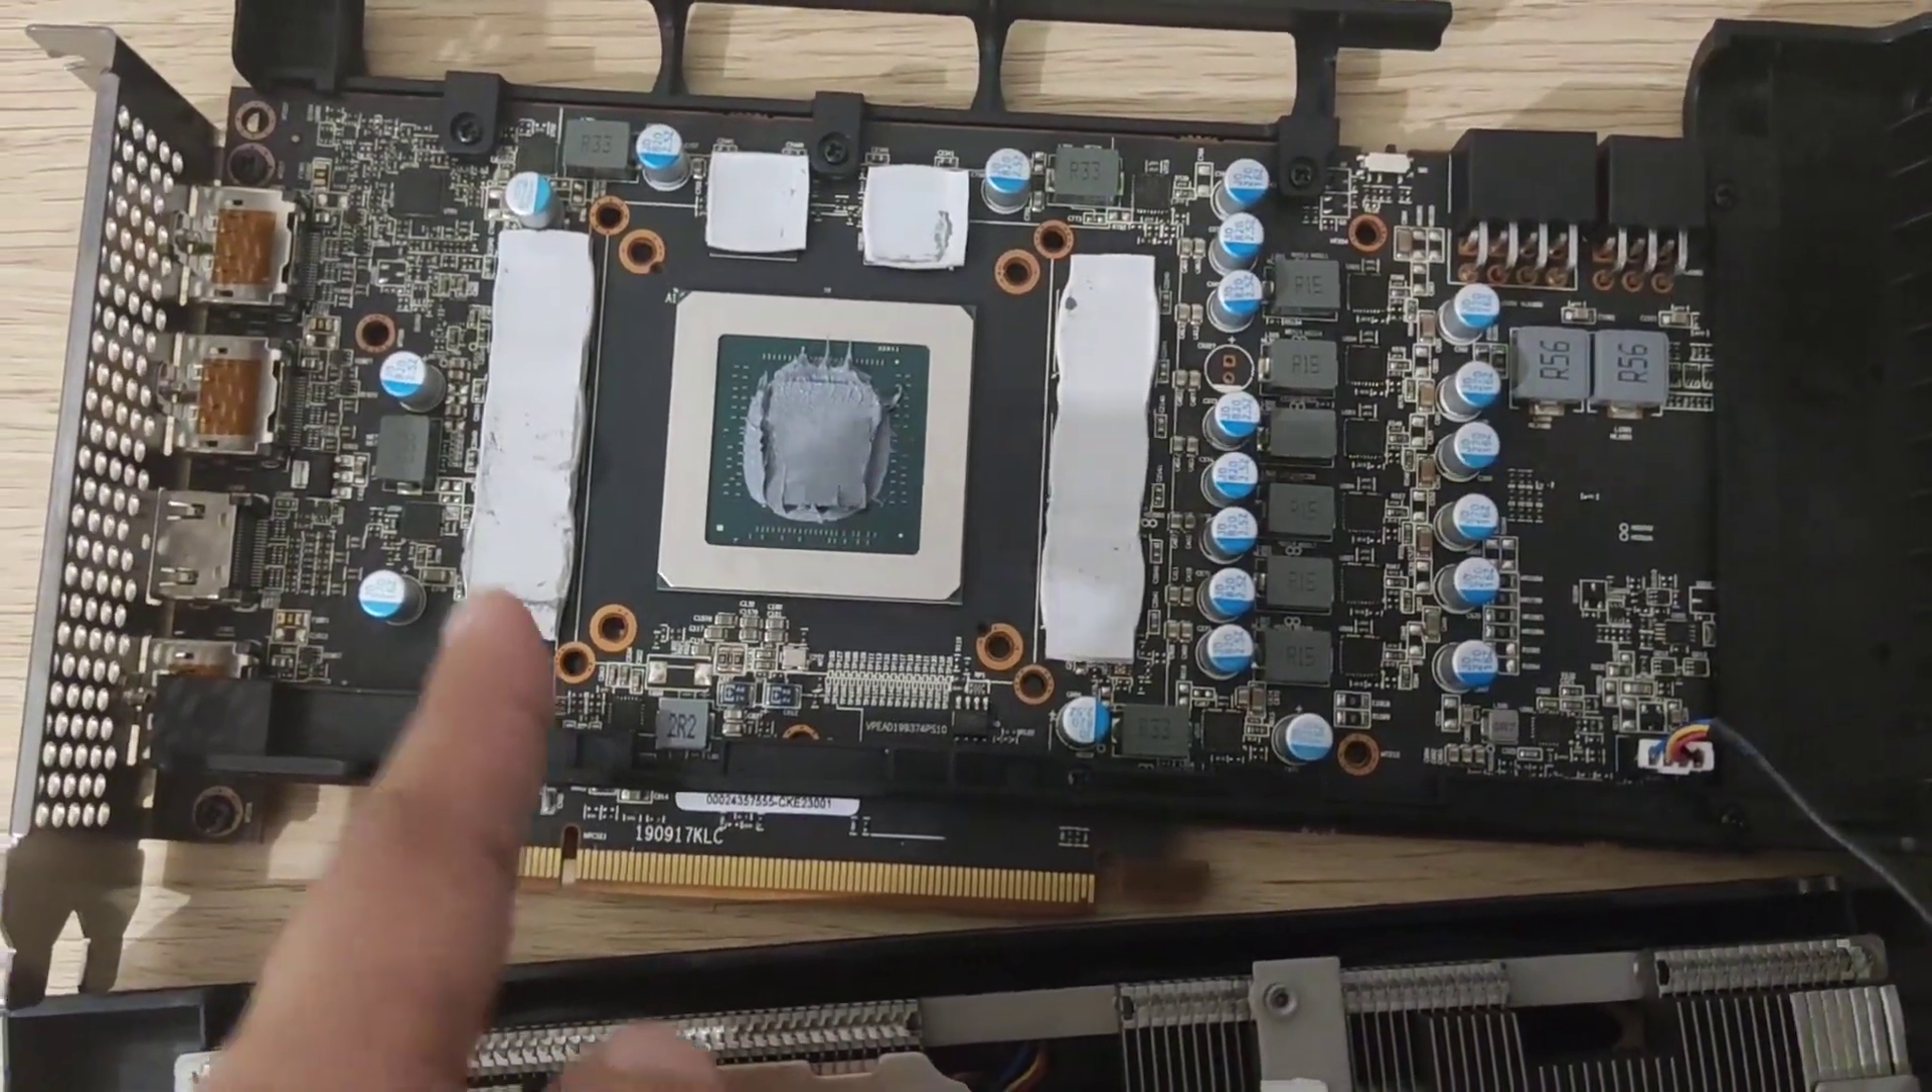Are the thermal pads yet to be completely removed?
Yes.